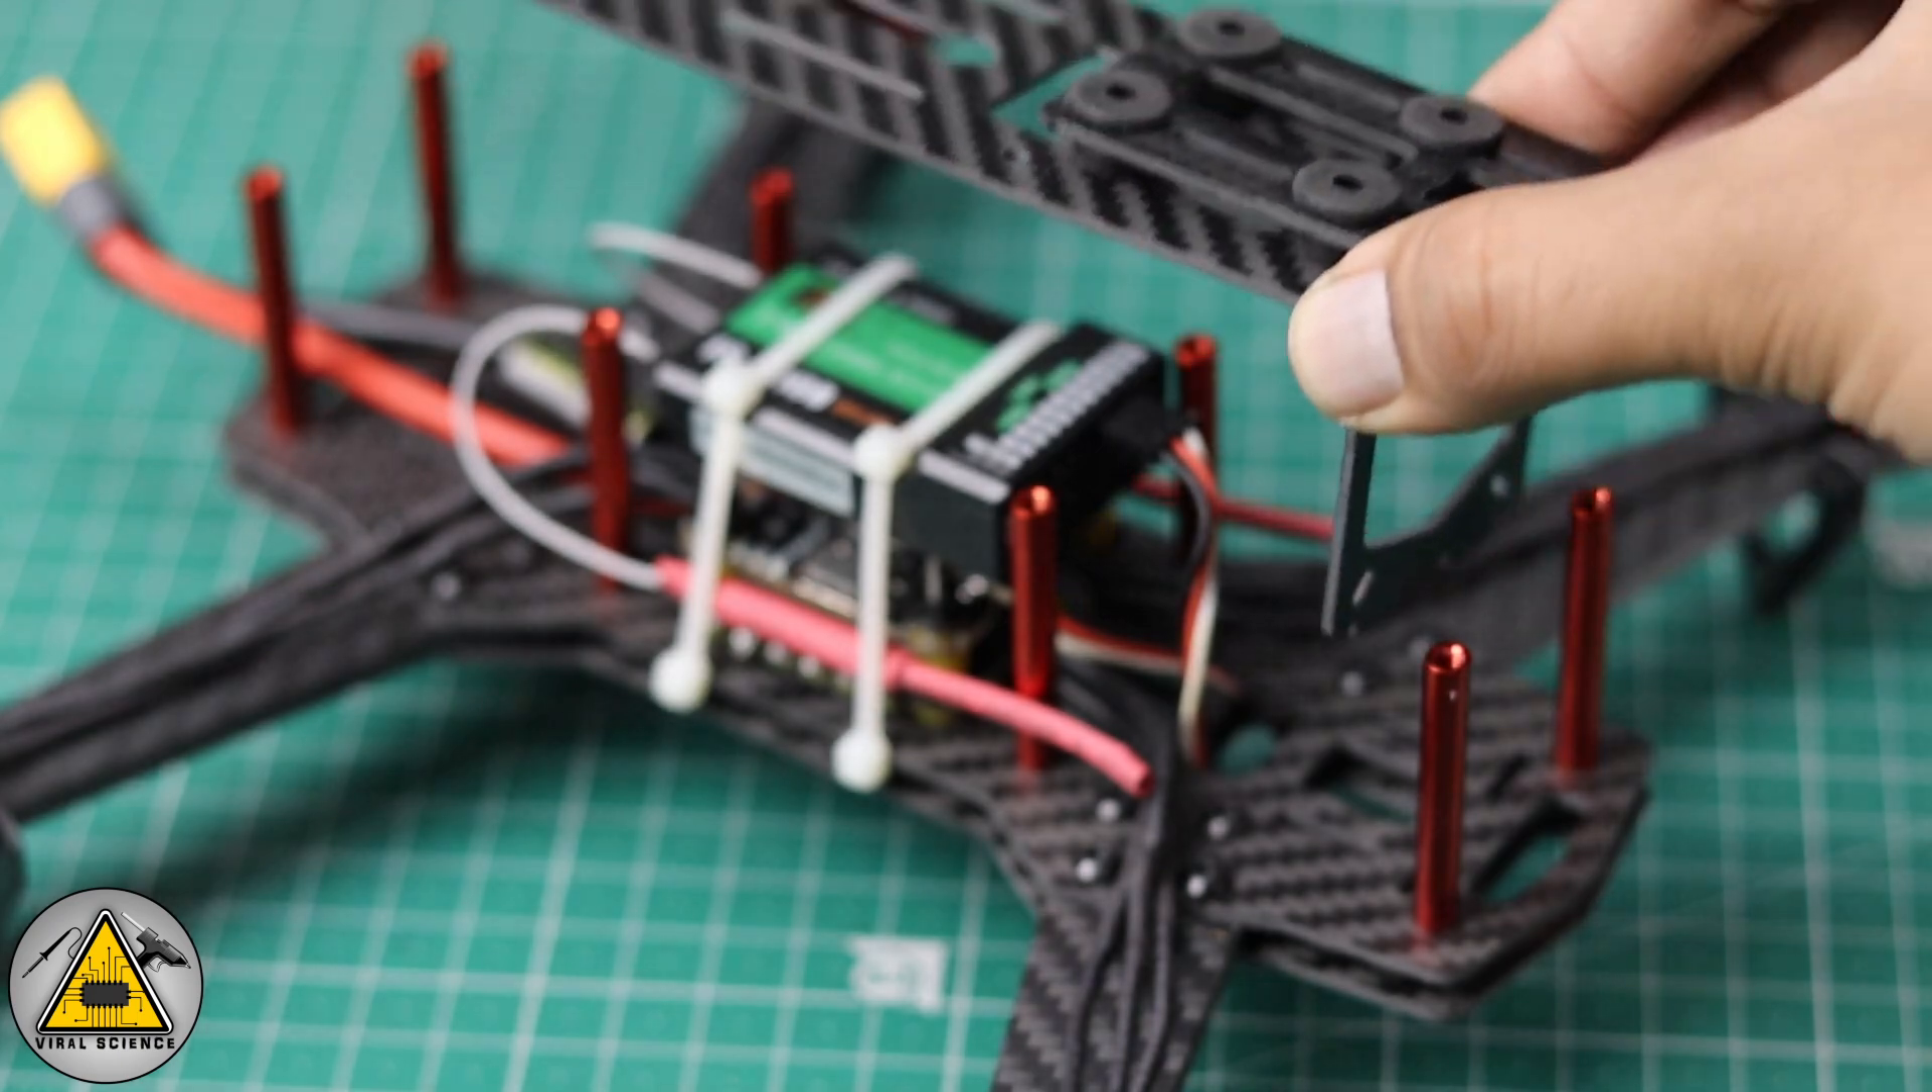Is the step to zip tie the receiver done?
Yes.